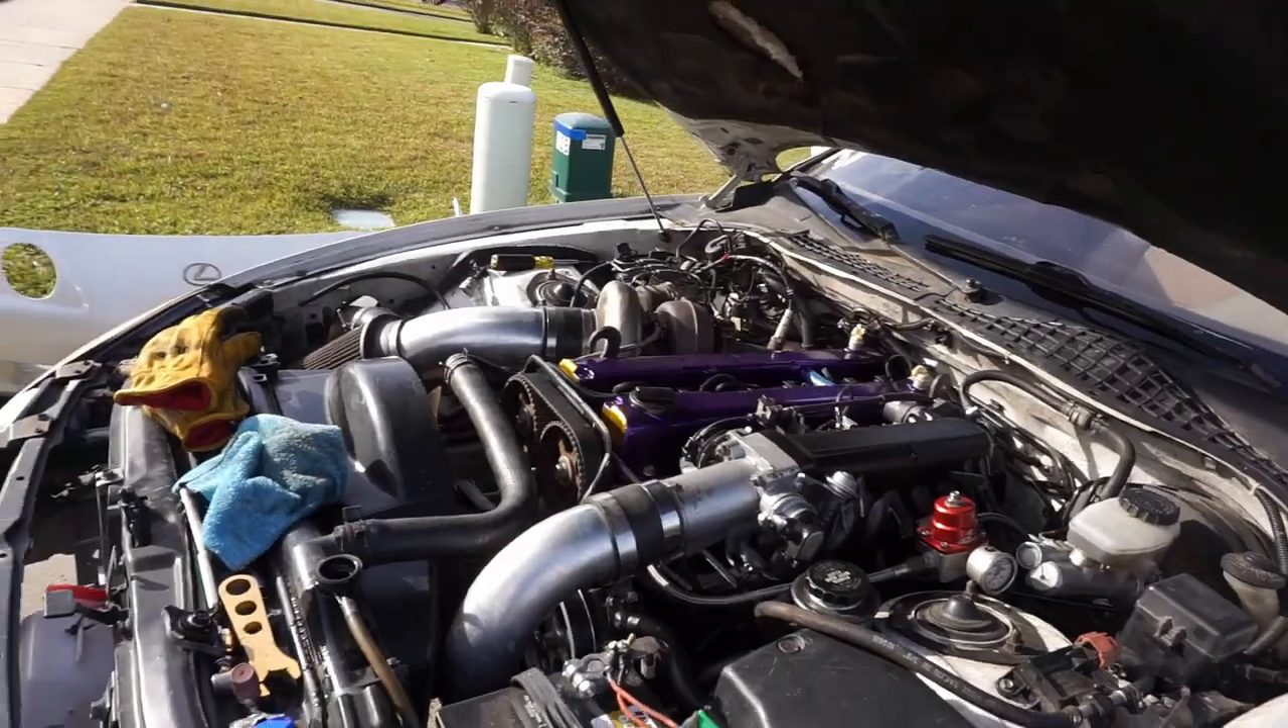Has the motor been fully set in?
Yes.